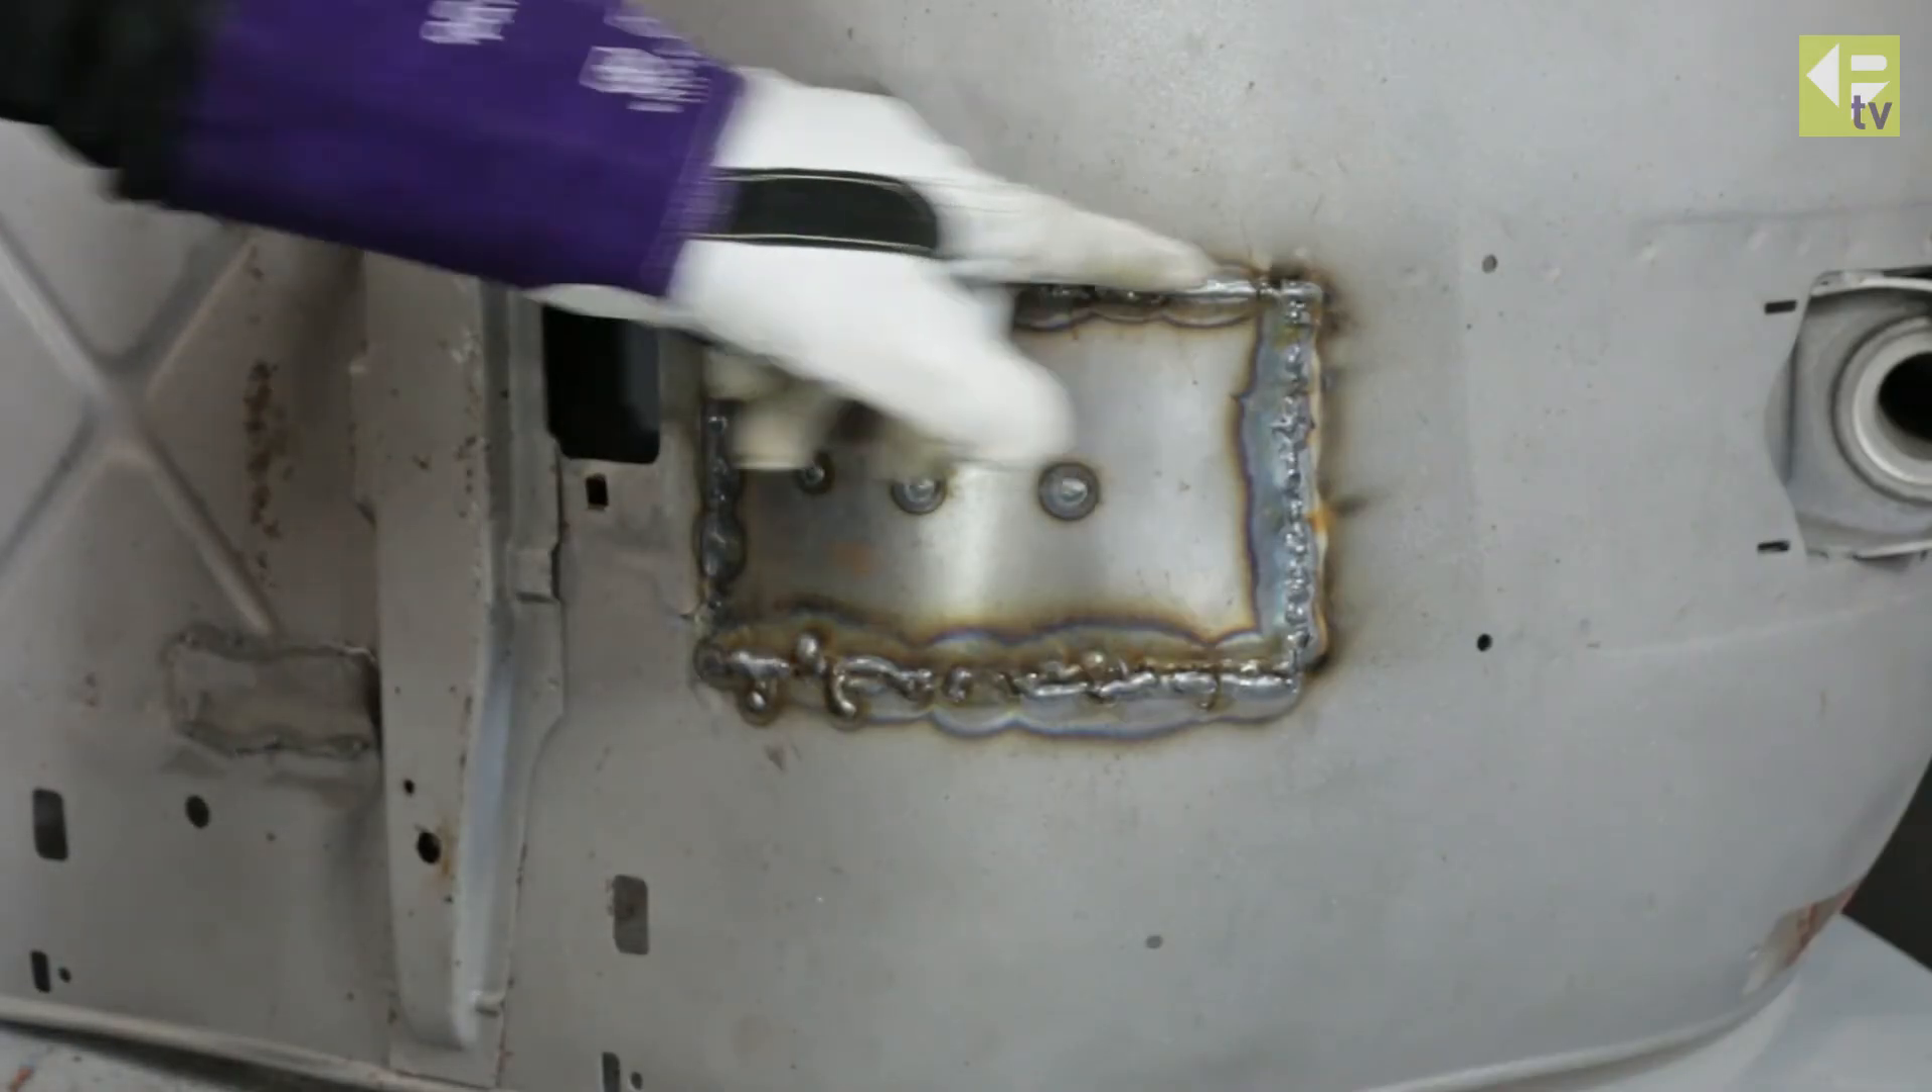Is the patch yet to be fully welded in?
No.